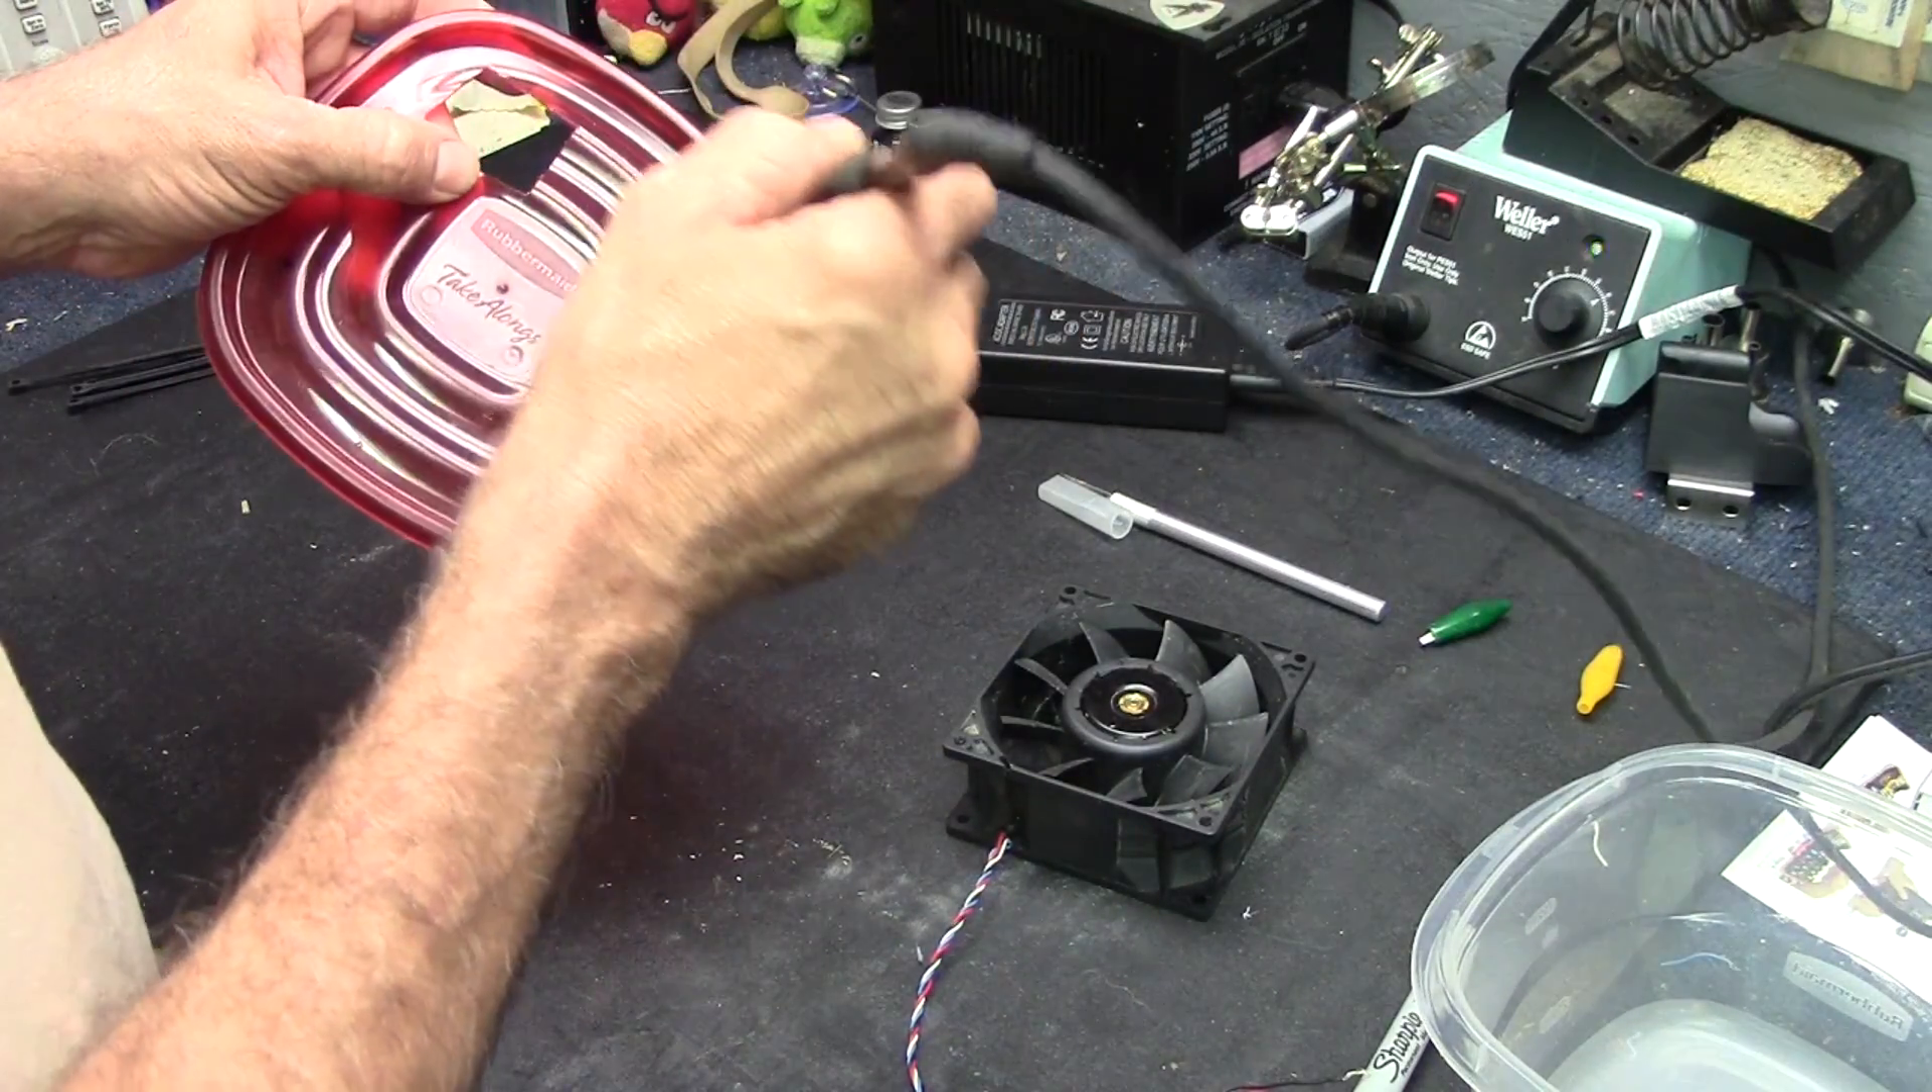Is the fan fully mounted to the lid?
No.